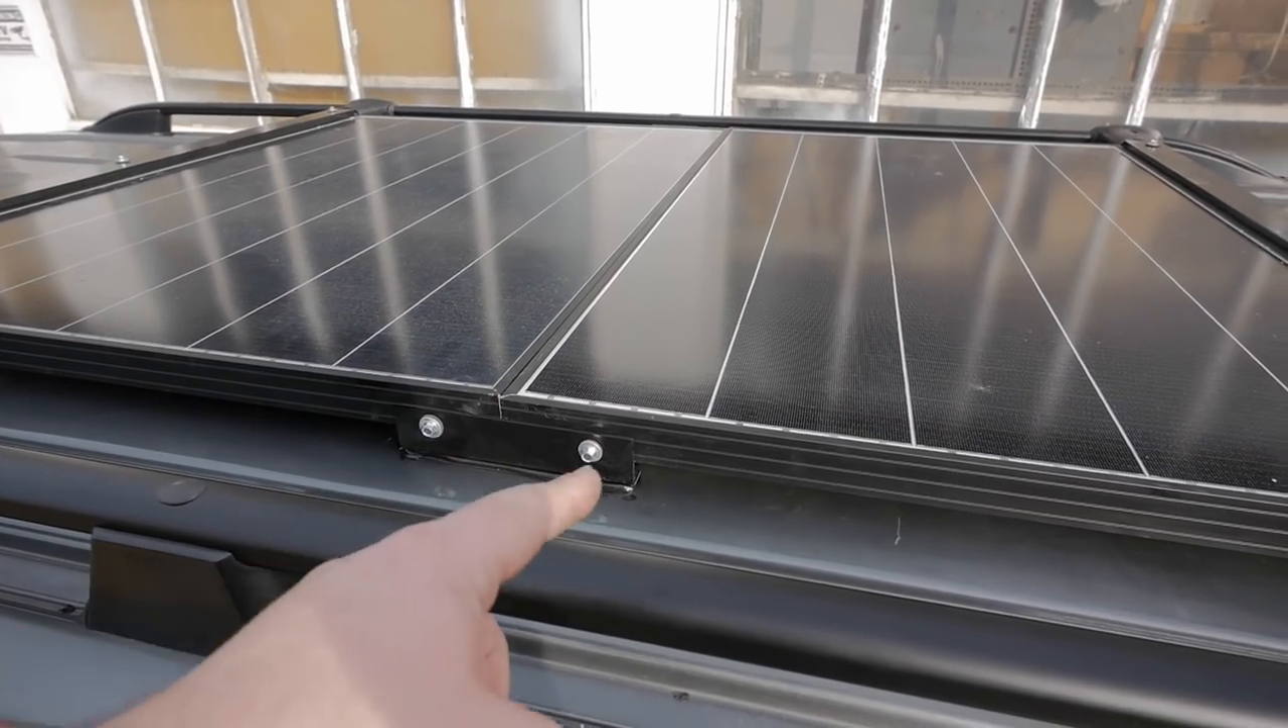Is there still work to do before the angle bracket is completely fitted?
No.